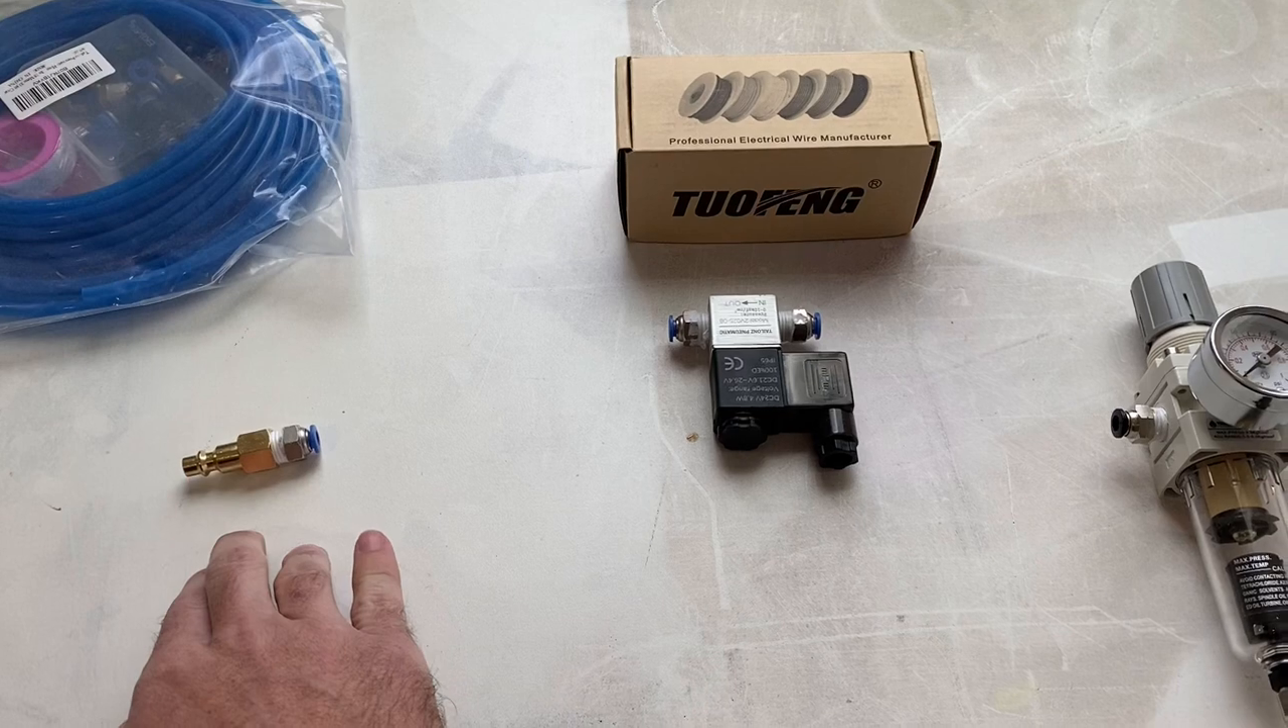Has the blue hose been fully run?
No.